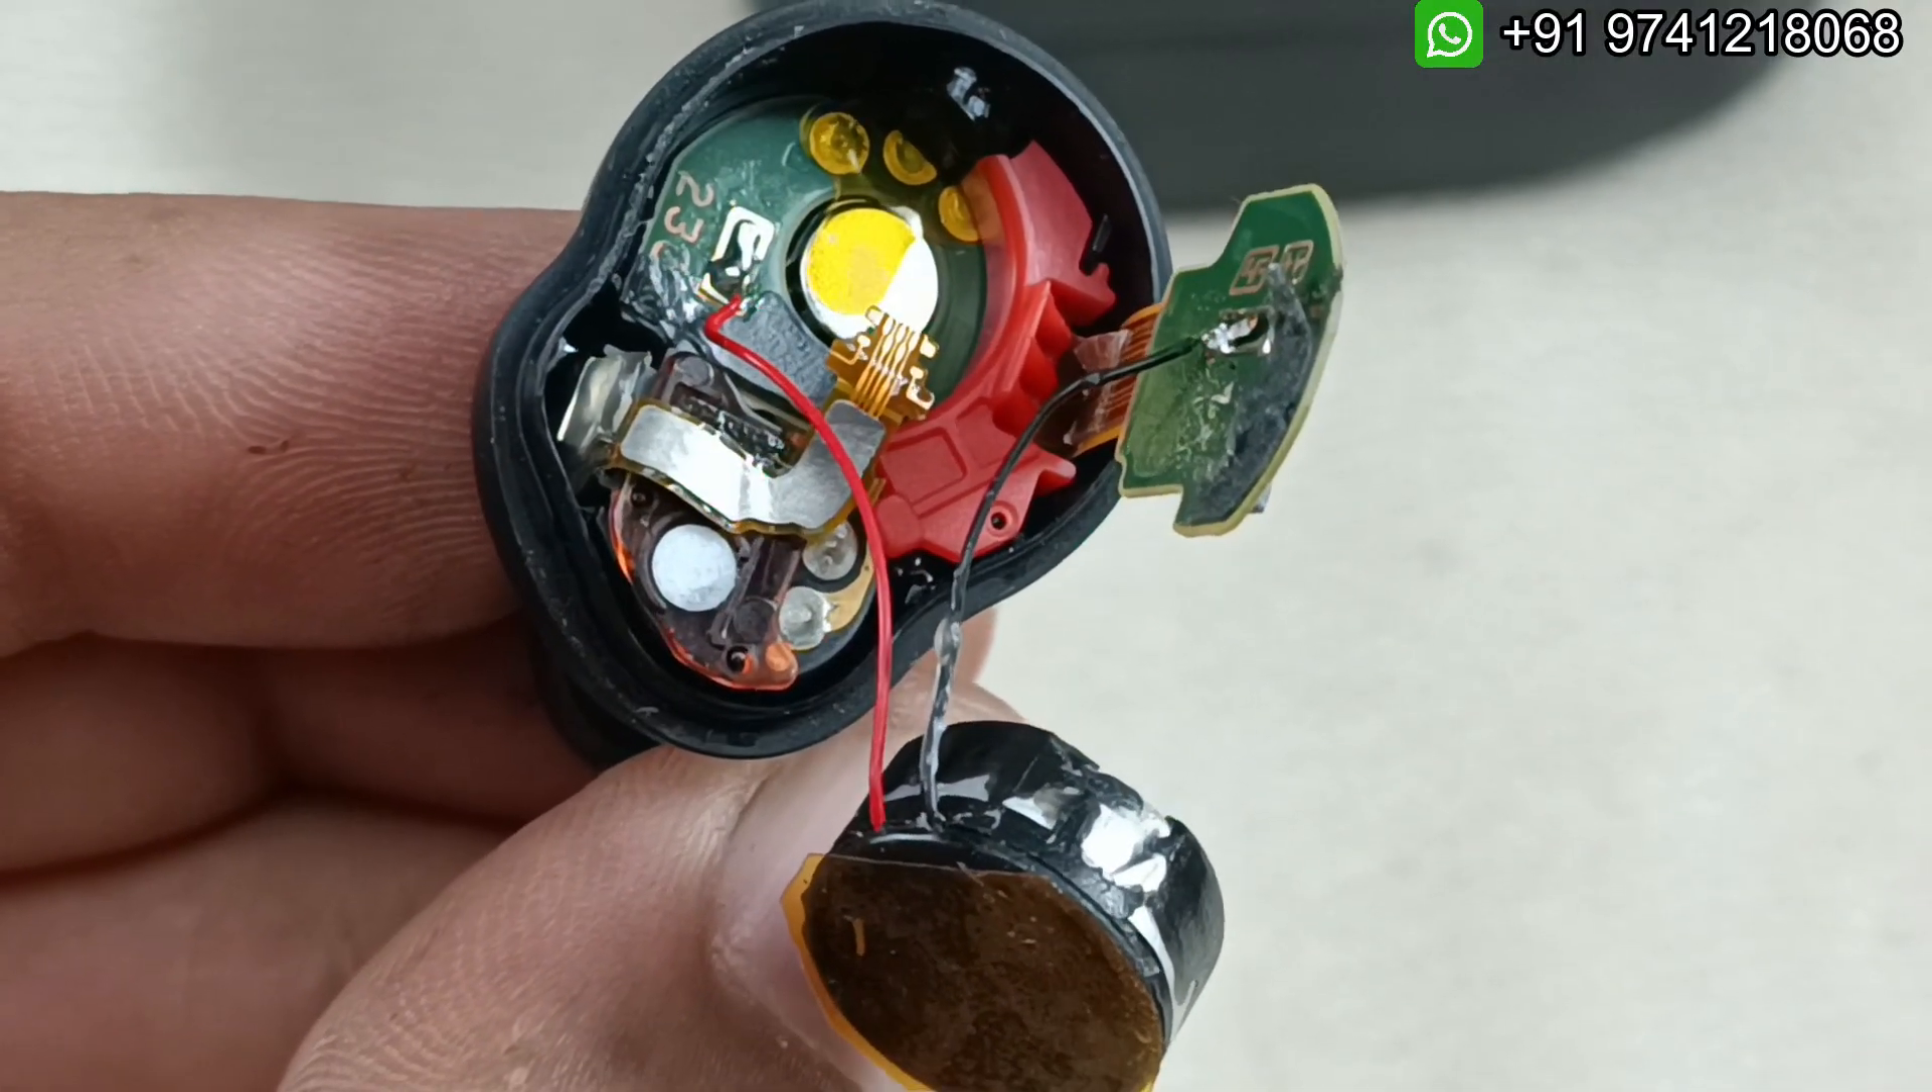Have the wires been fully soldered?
Yes.